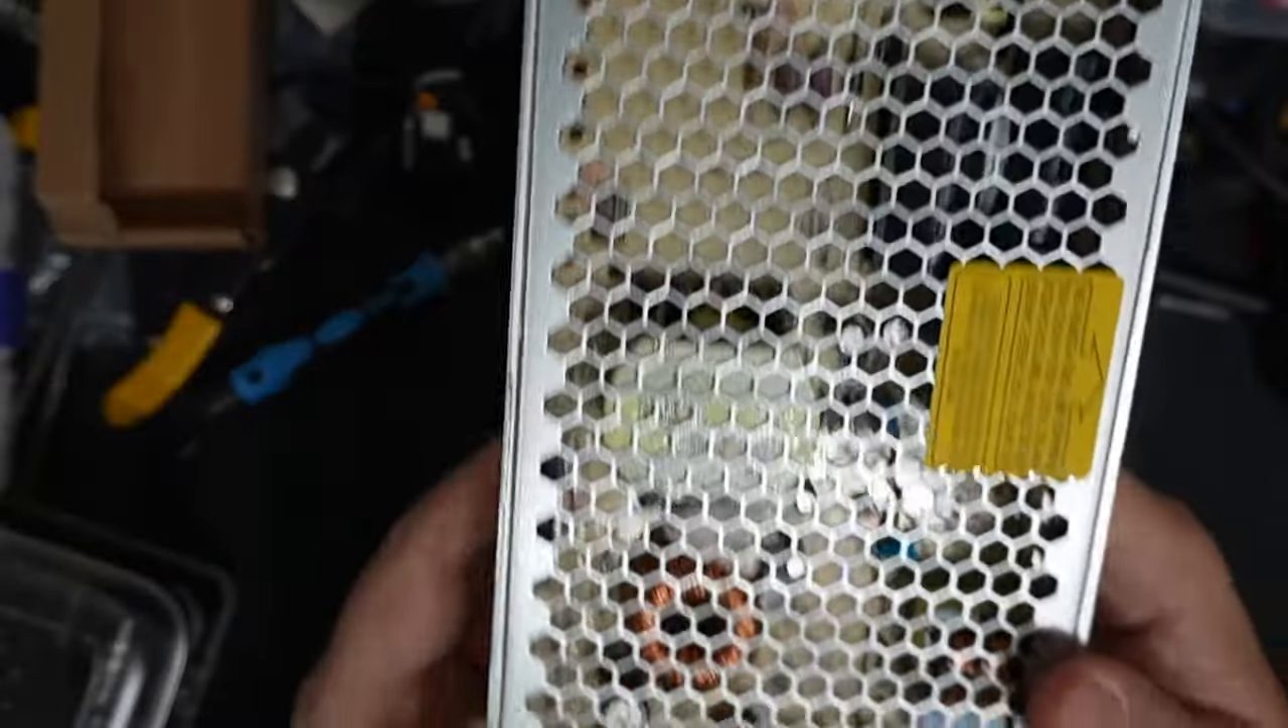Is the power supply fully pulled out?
Yes.